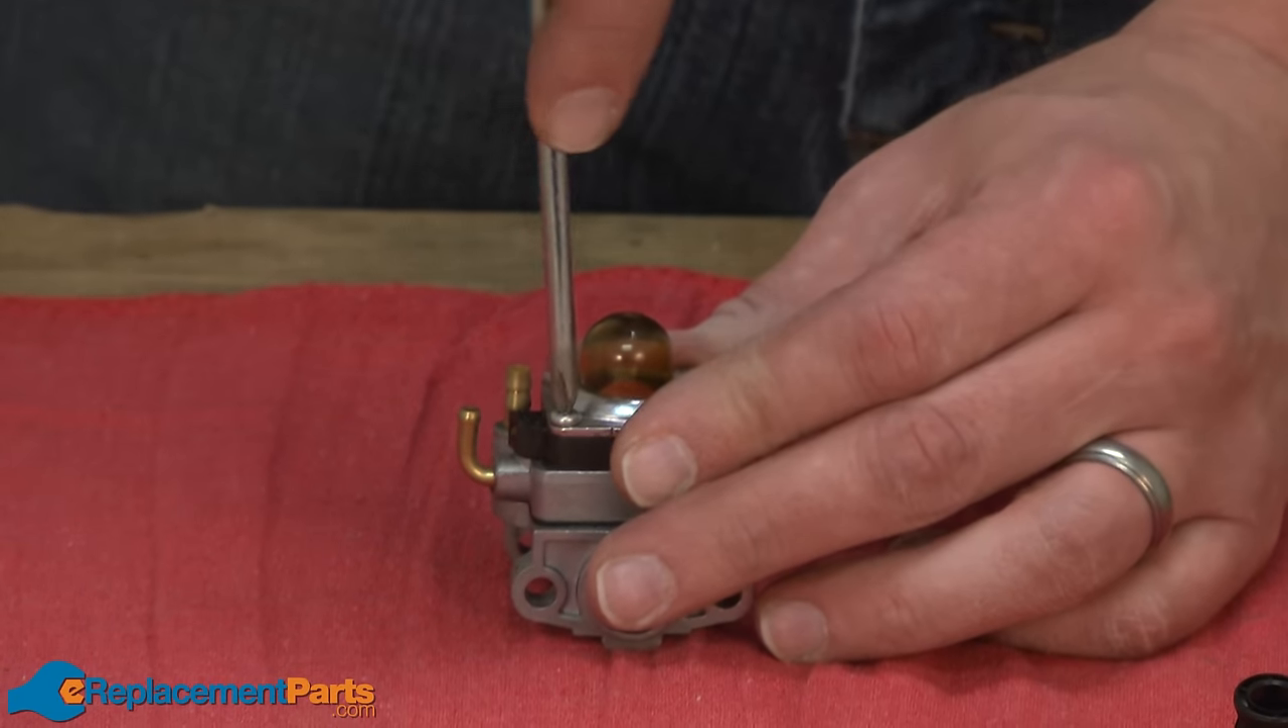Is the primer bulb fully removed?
No.